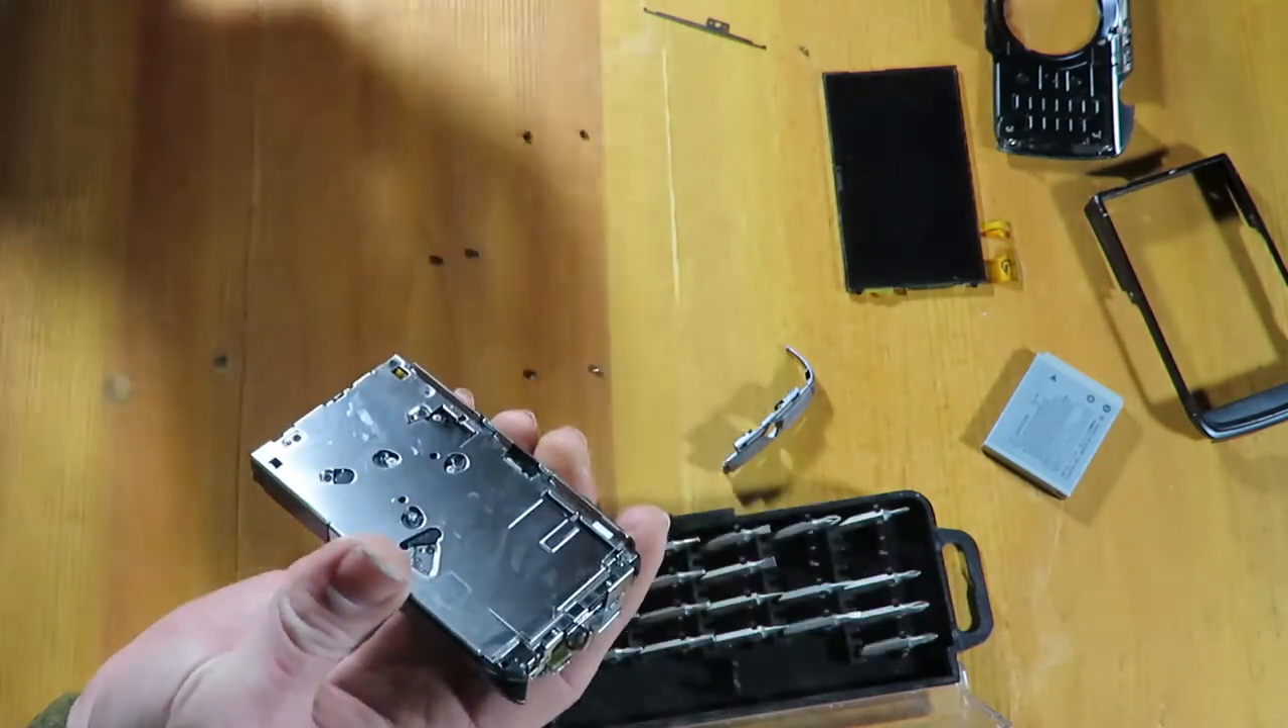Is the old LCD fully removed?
Yes.